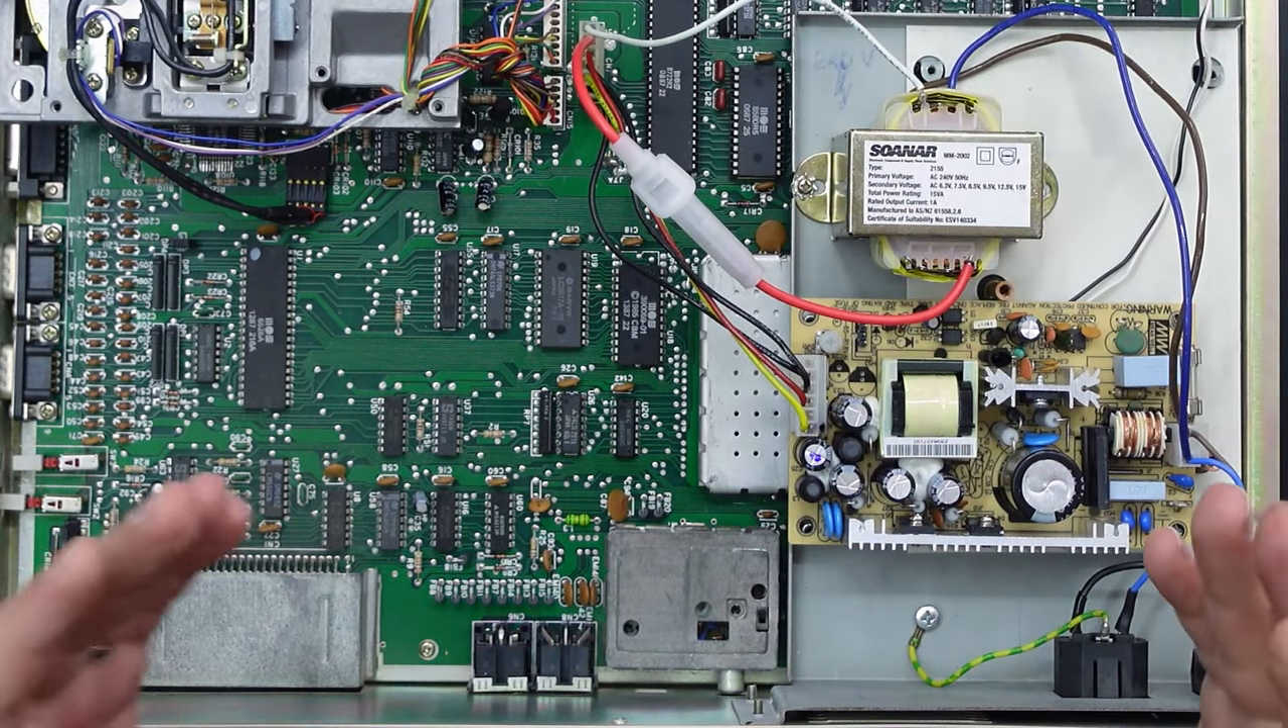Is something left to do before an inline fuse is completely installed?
No.